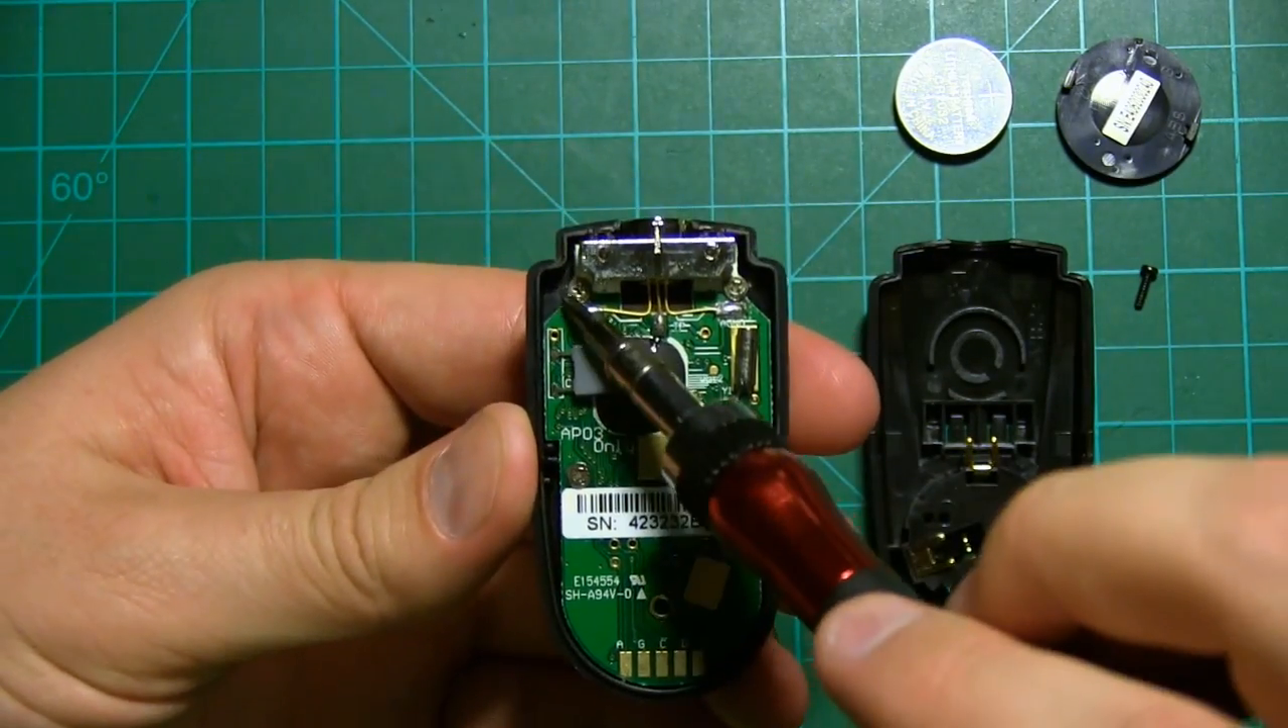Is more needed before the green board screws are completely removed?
Yes.